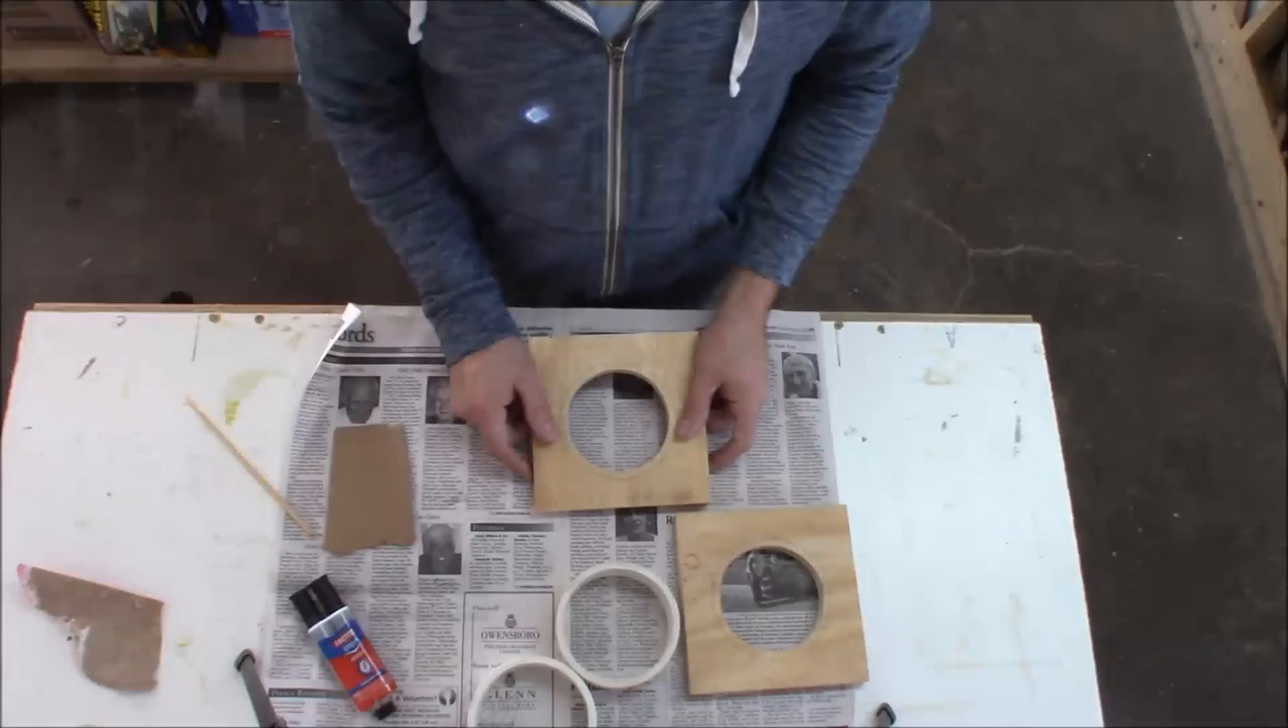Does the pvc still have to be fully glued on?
Yes.